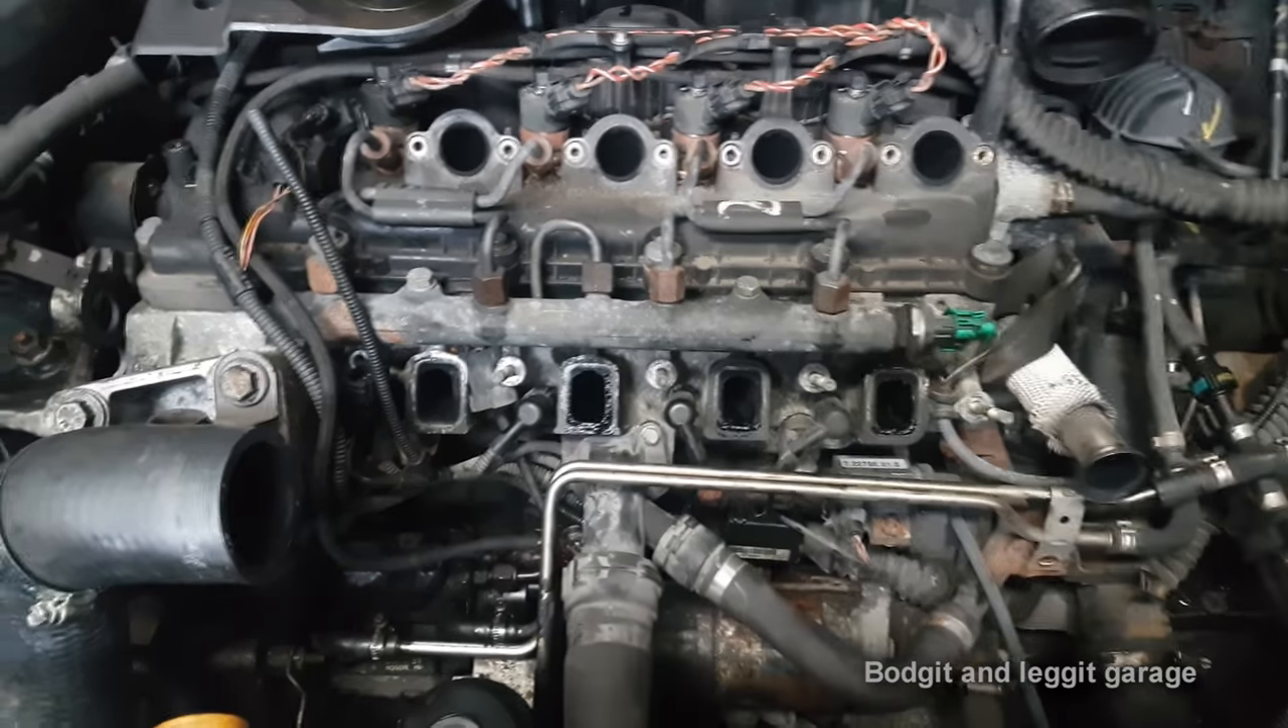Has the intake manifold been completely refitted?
No.